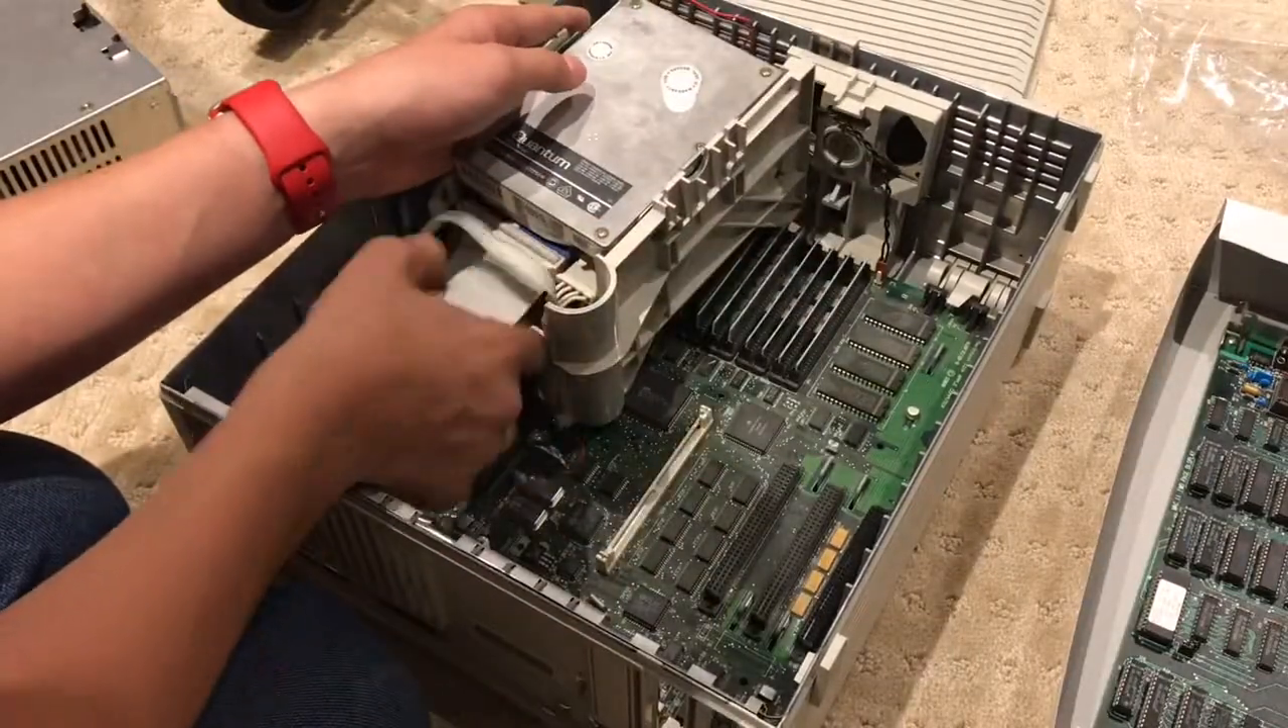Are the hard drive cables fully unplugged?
No.